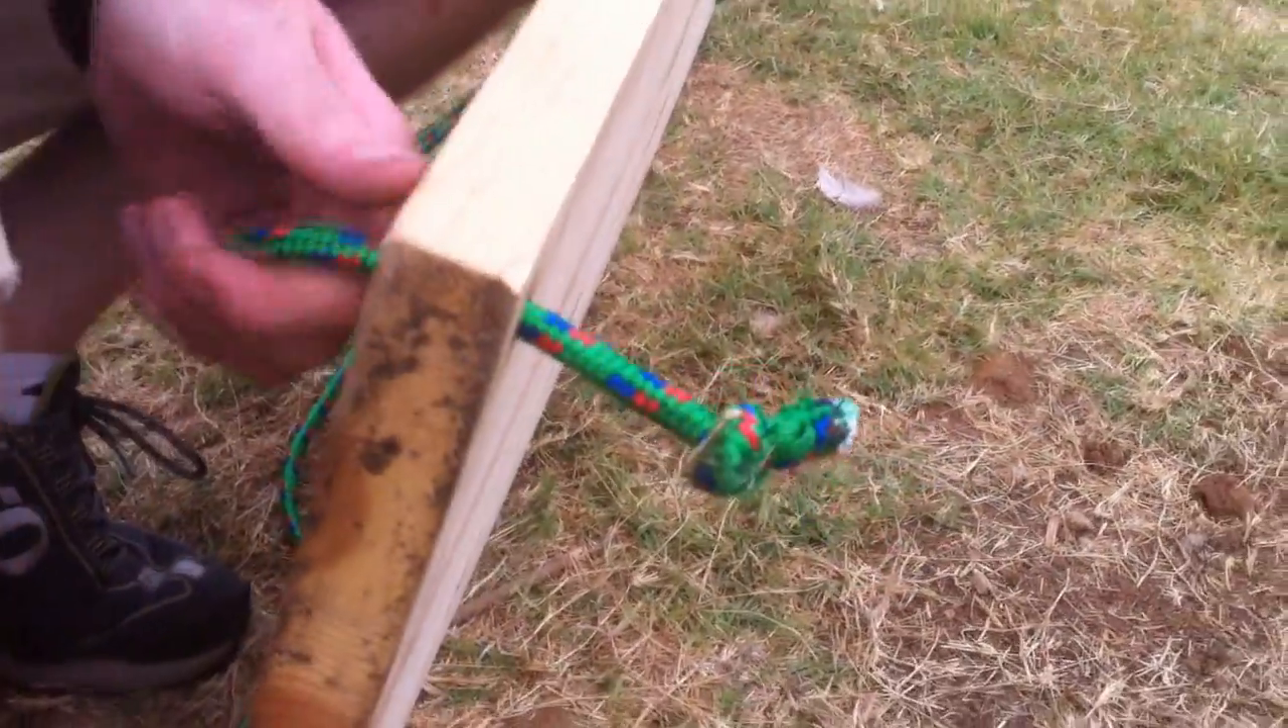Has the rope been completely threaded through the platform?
Yes.